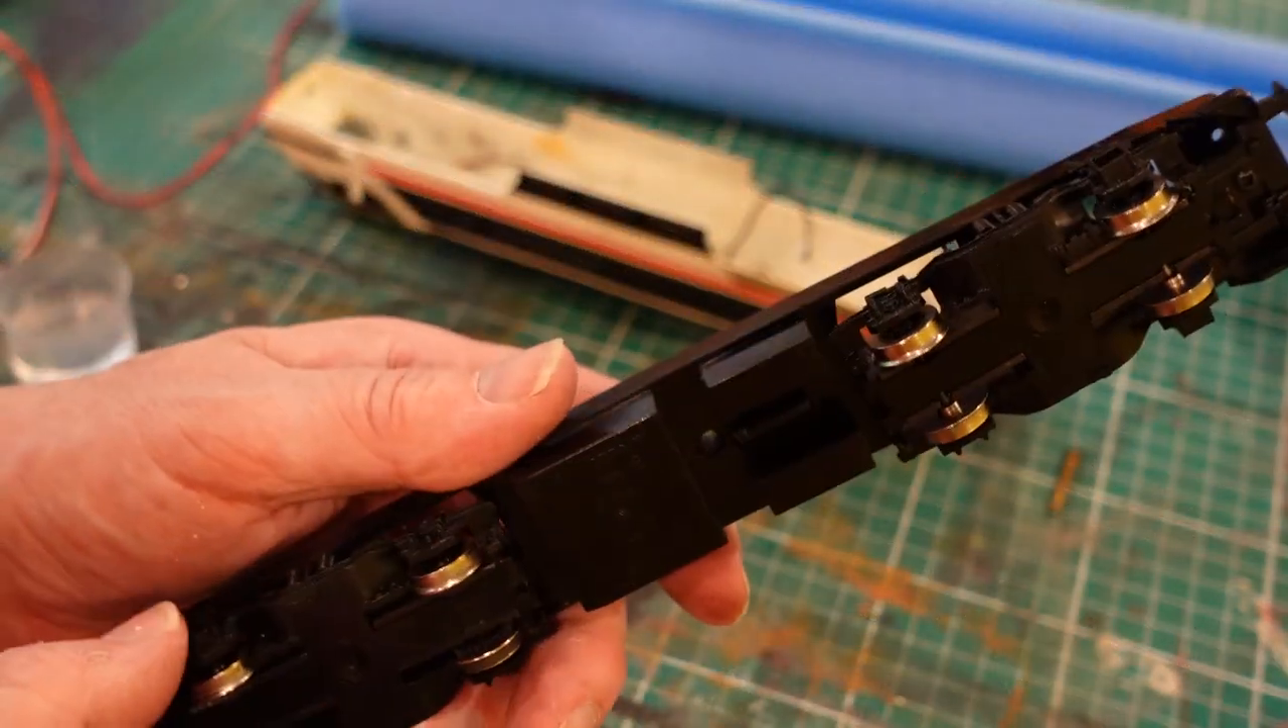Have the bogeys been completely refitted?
Yes.